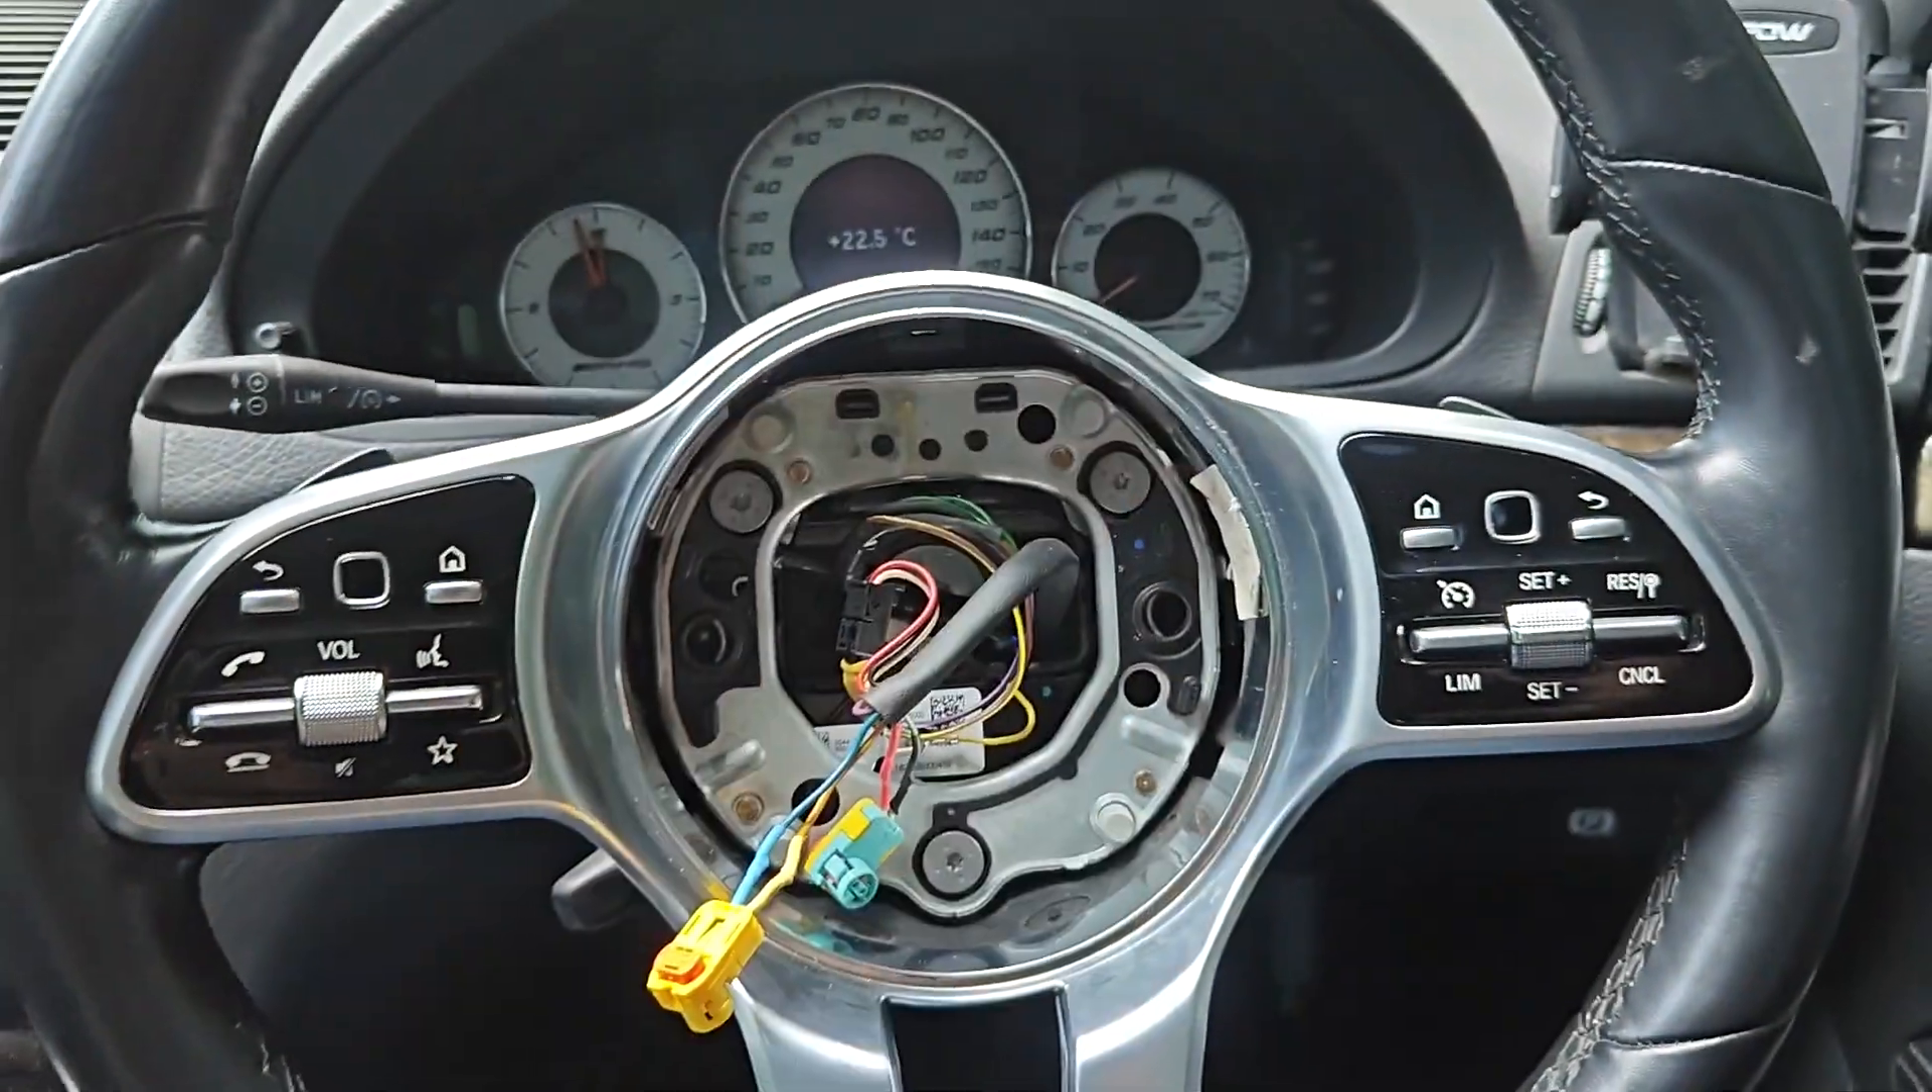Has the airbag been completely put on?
No.